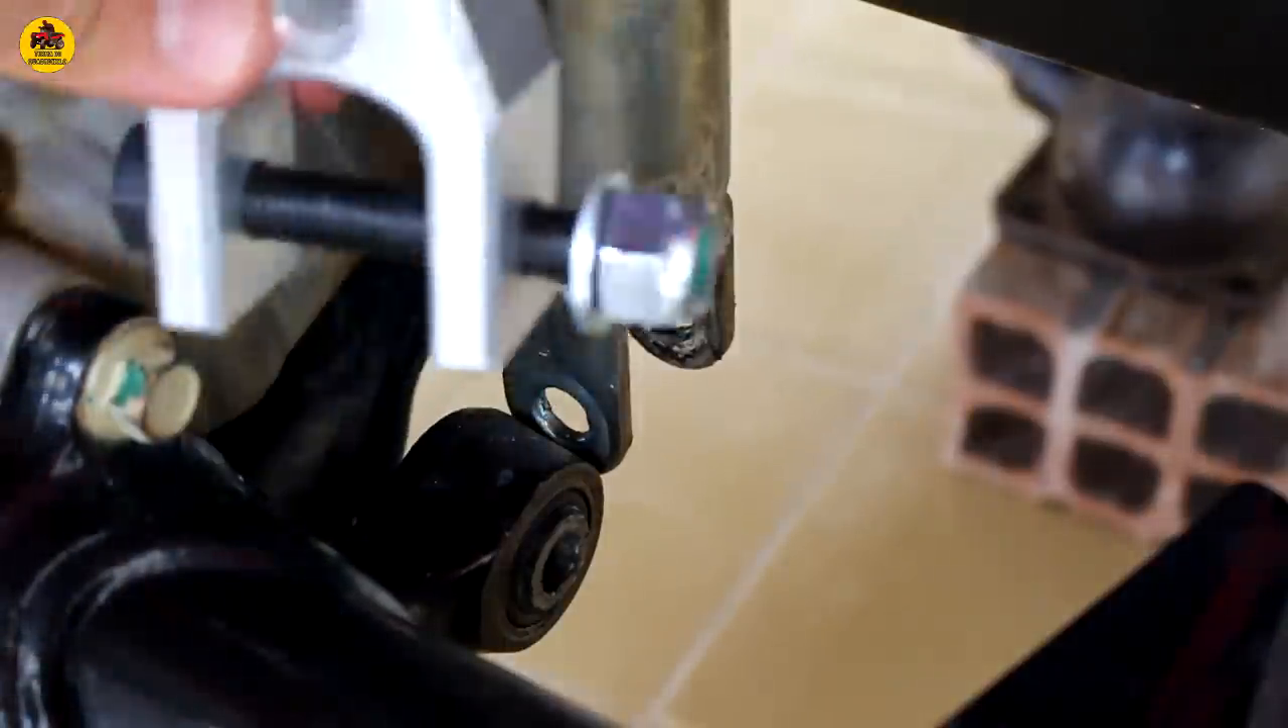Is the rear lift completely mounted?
No.